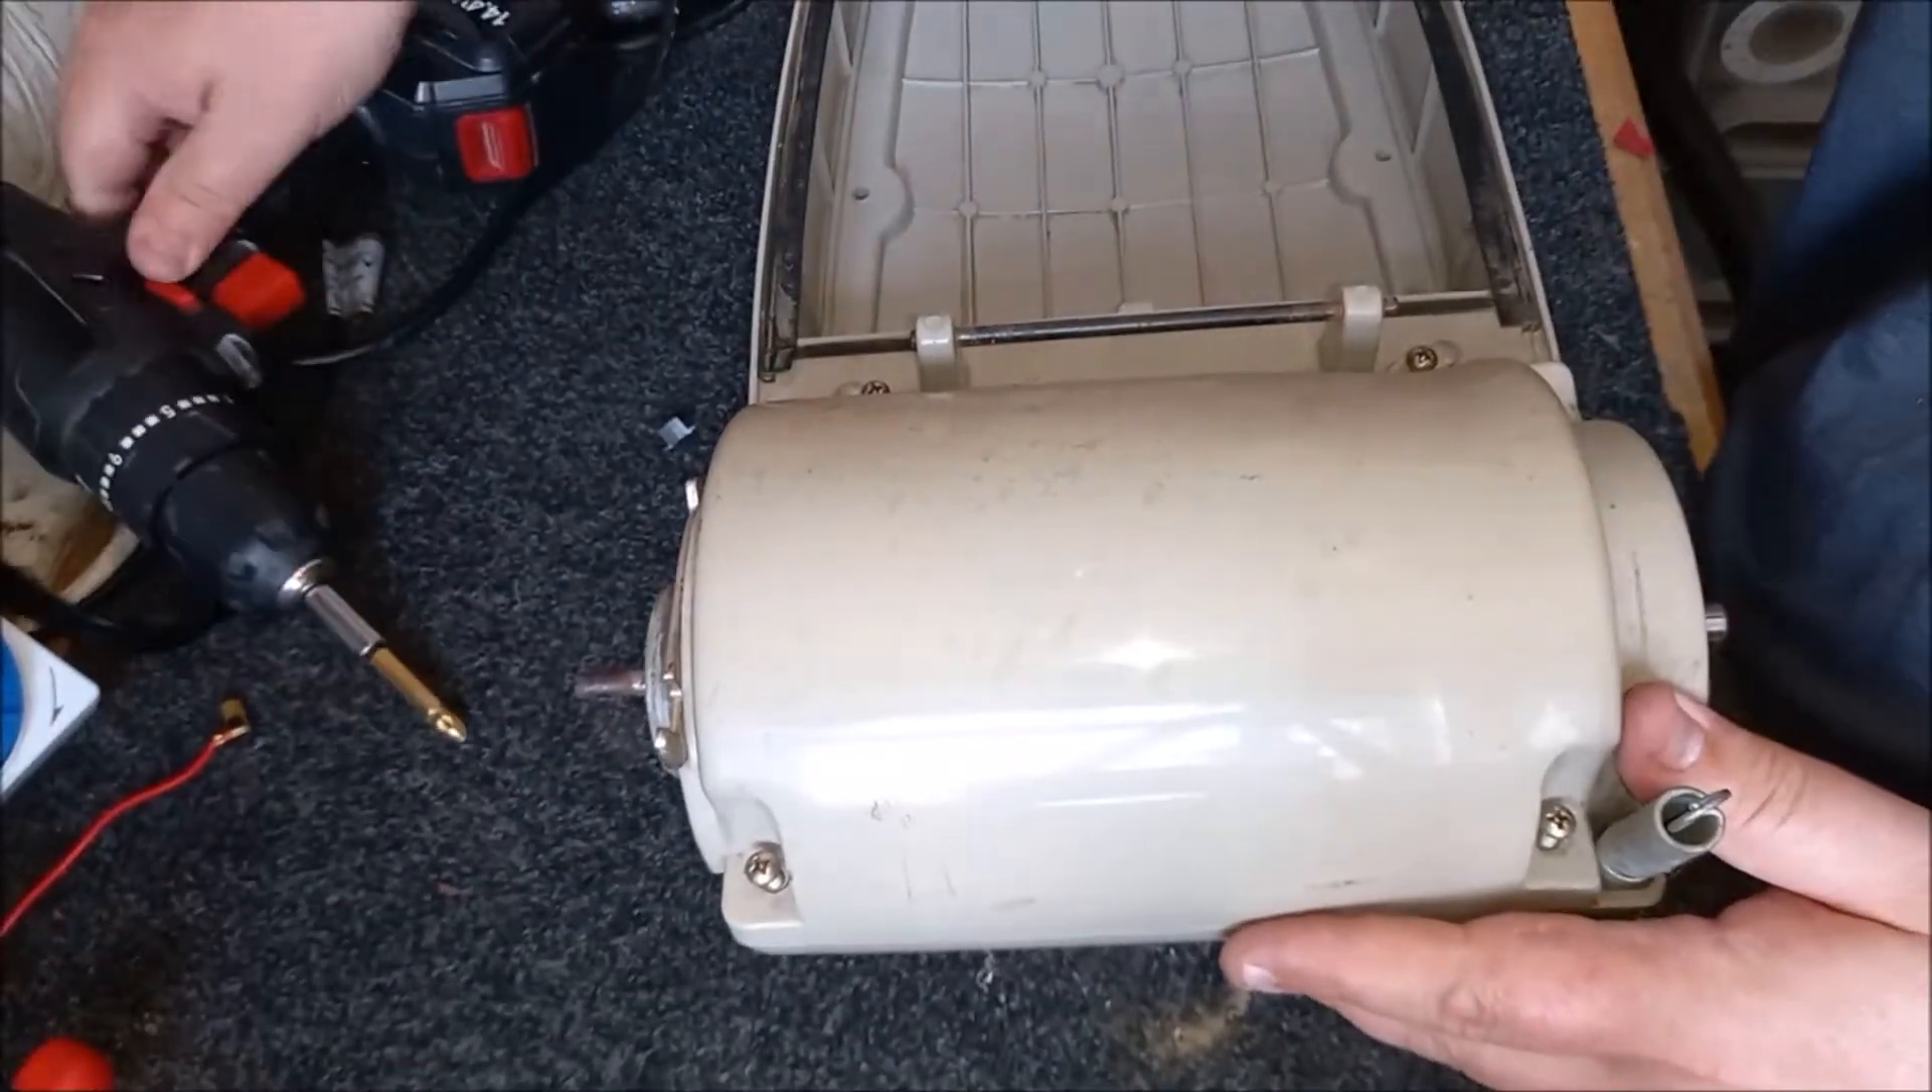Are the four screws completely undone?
No.